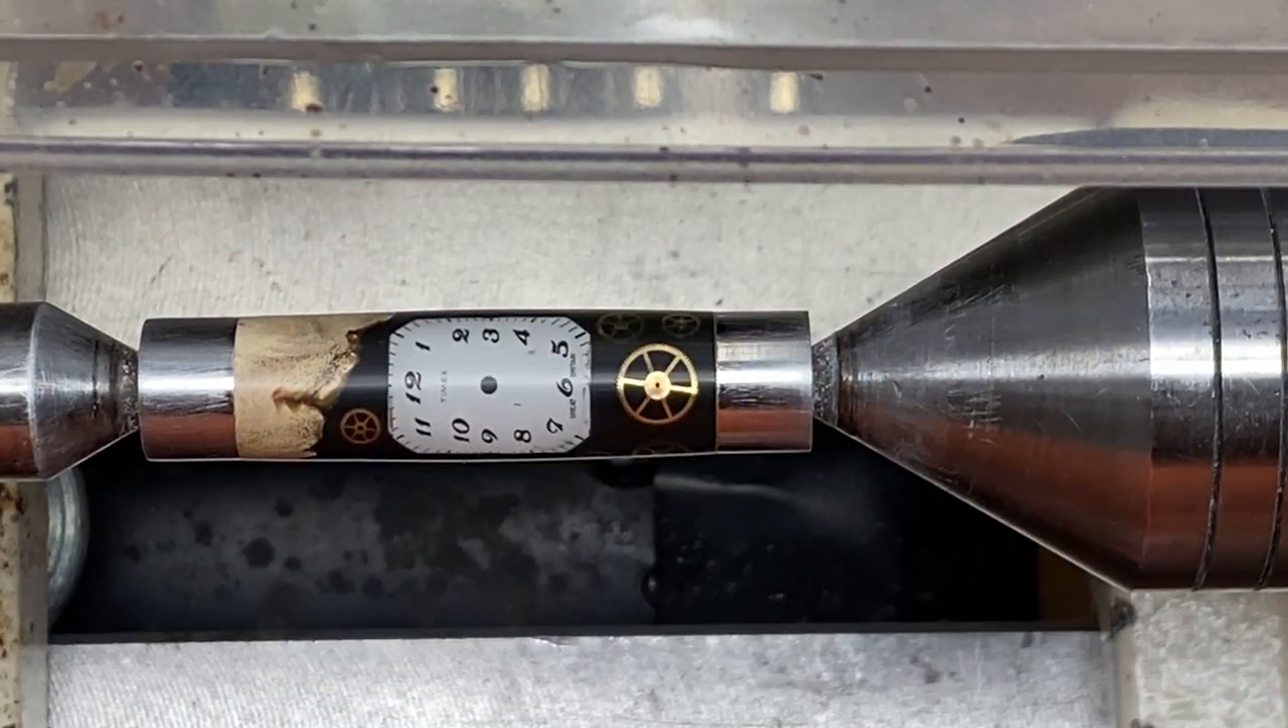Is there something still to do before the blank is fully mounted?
No.